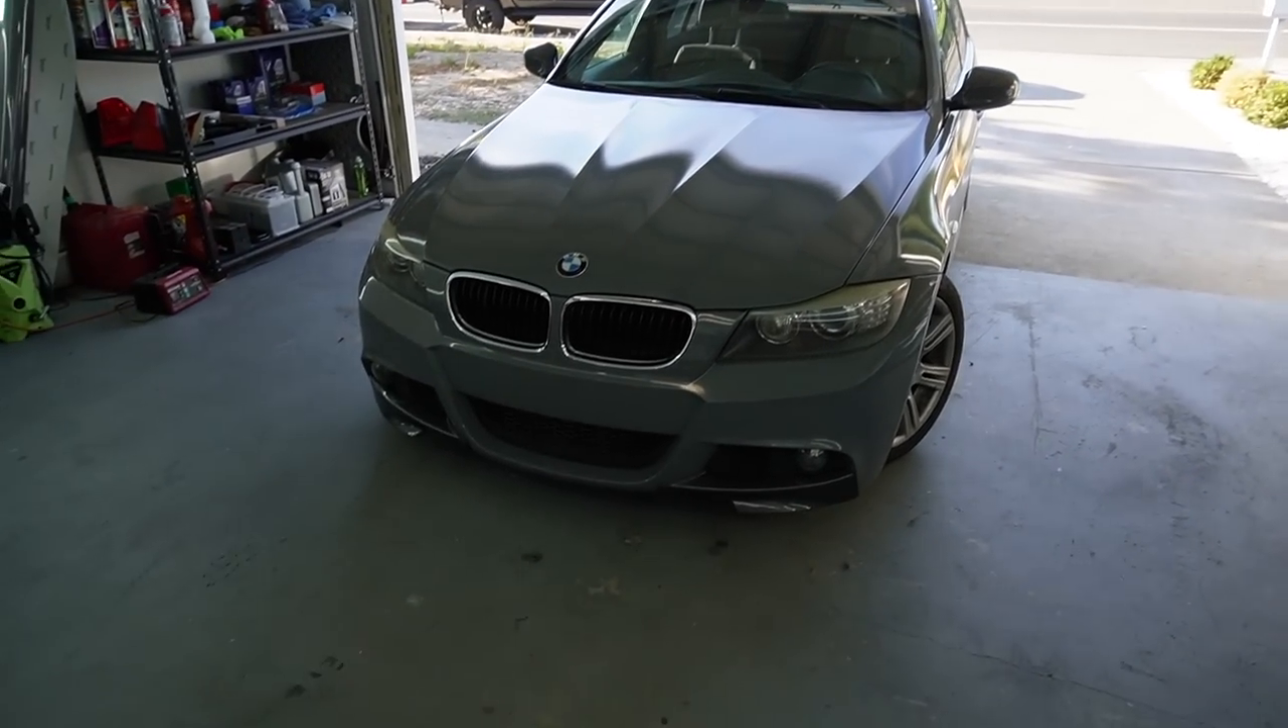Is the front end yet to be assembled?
No.